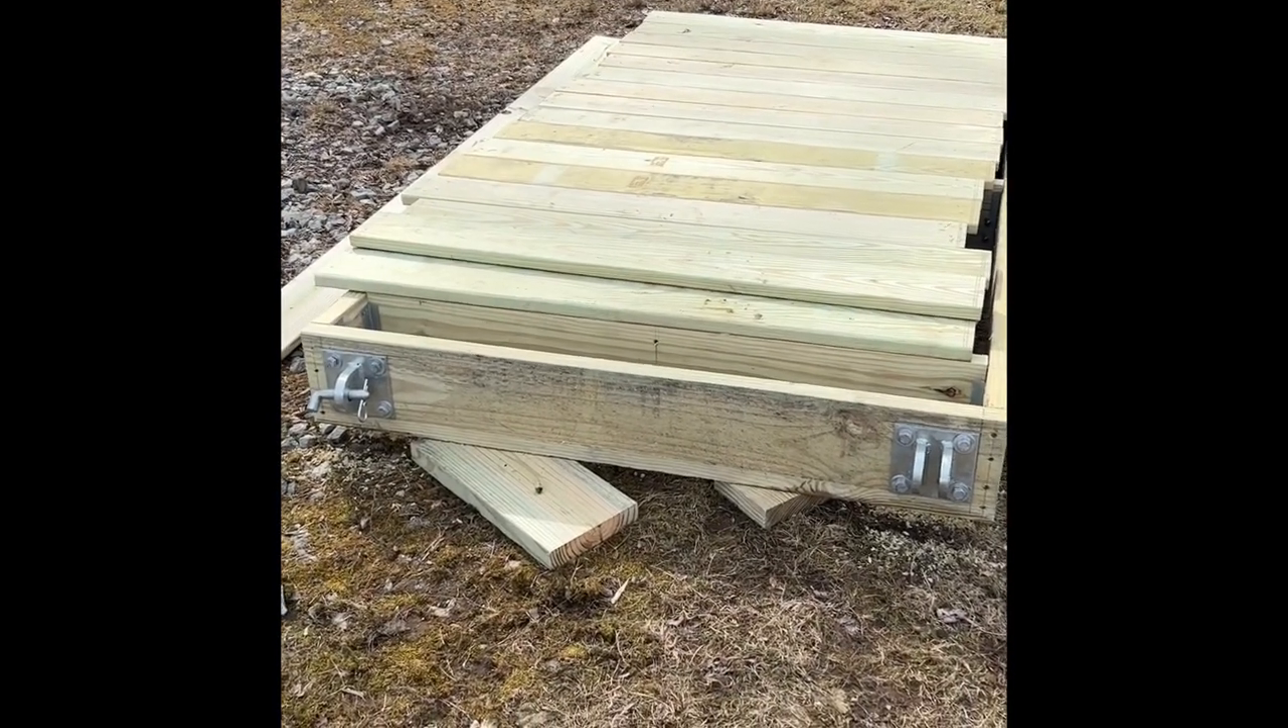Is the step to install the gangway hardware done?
Yes.